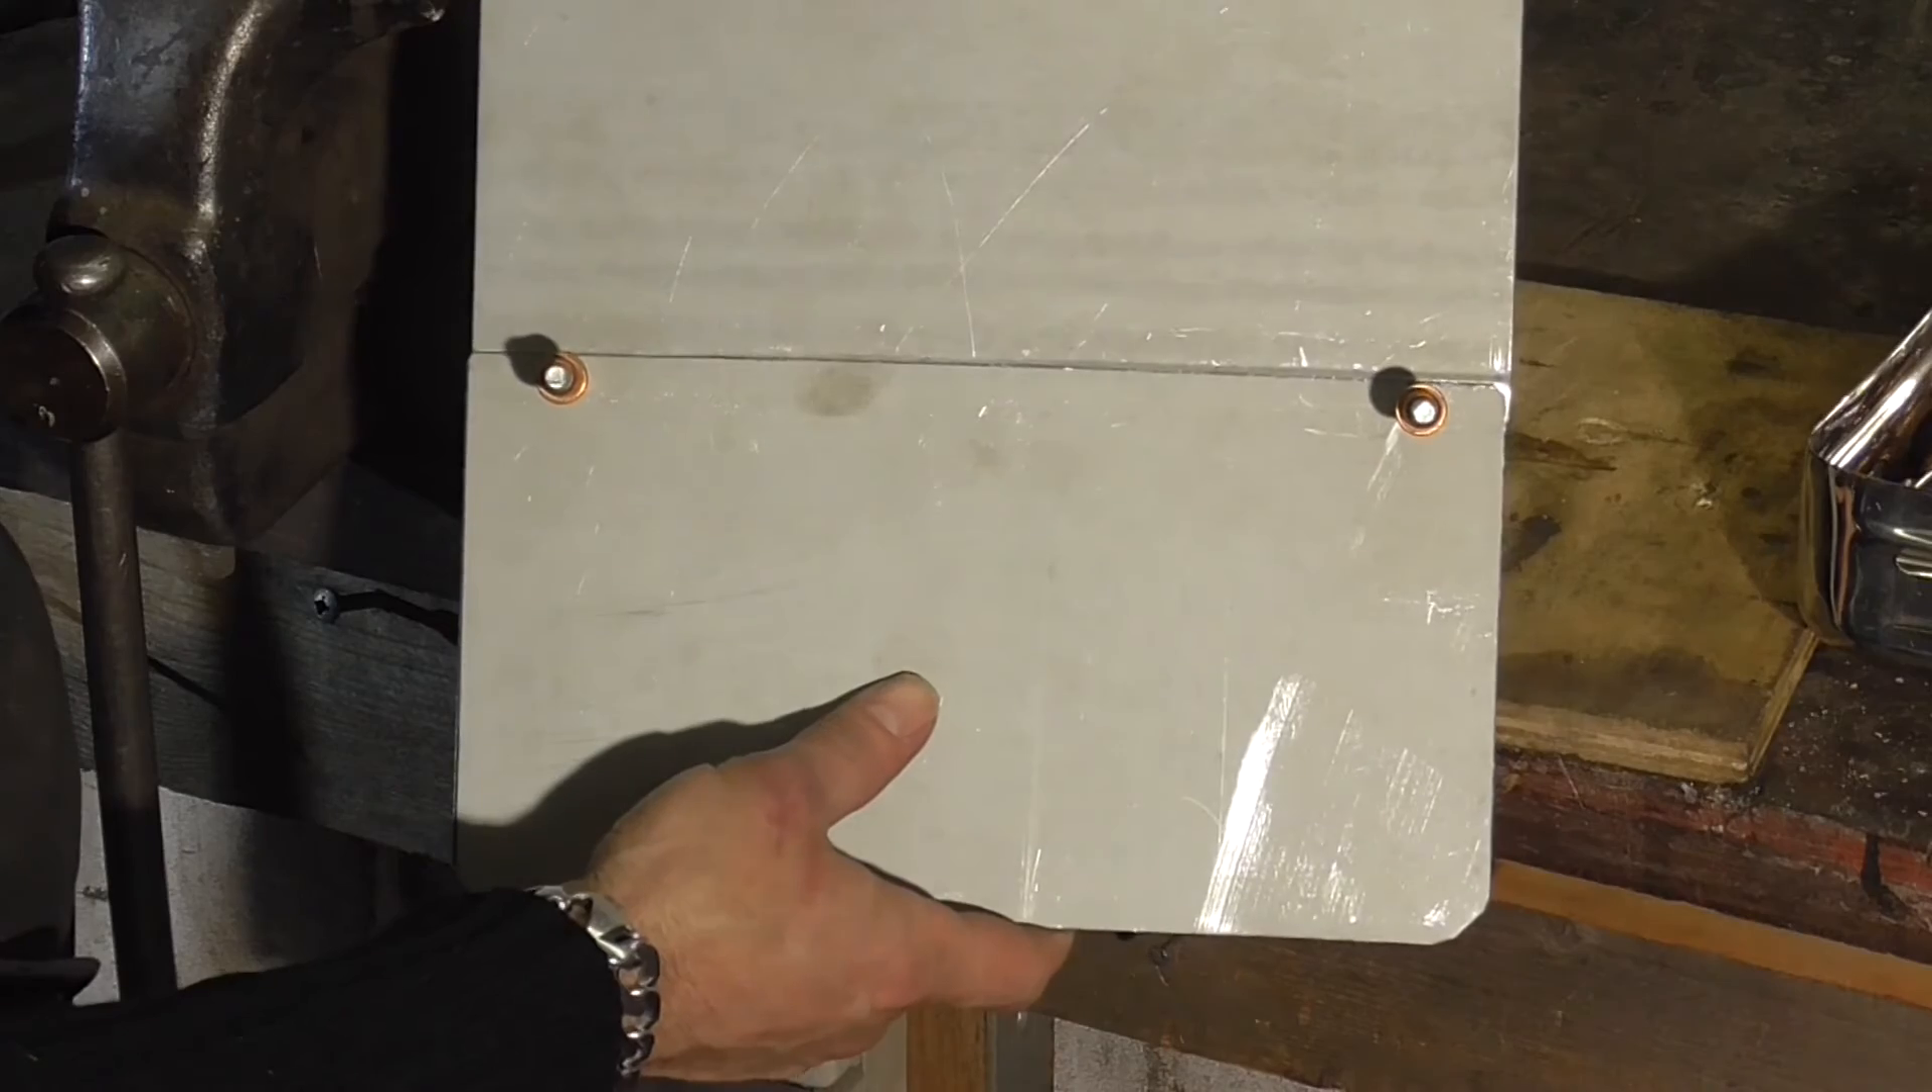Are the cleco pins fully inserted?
Yes.